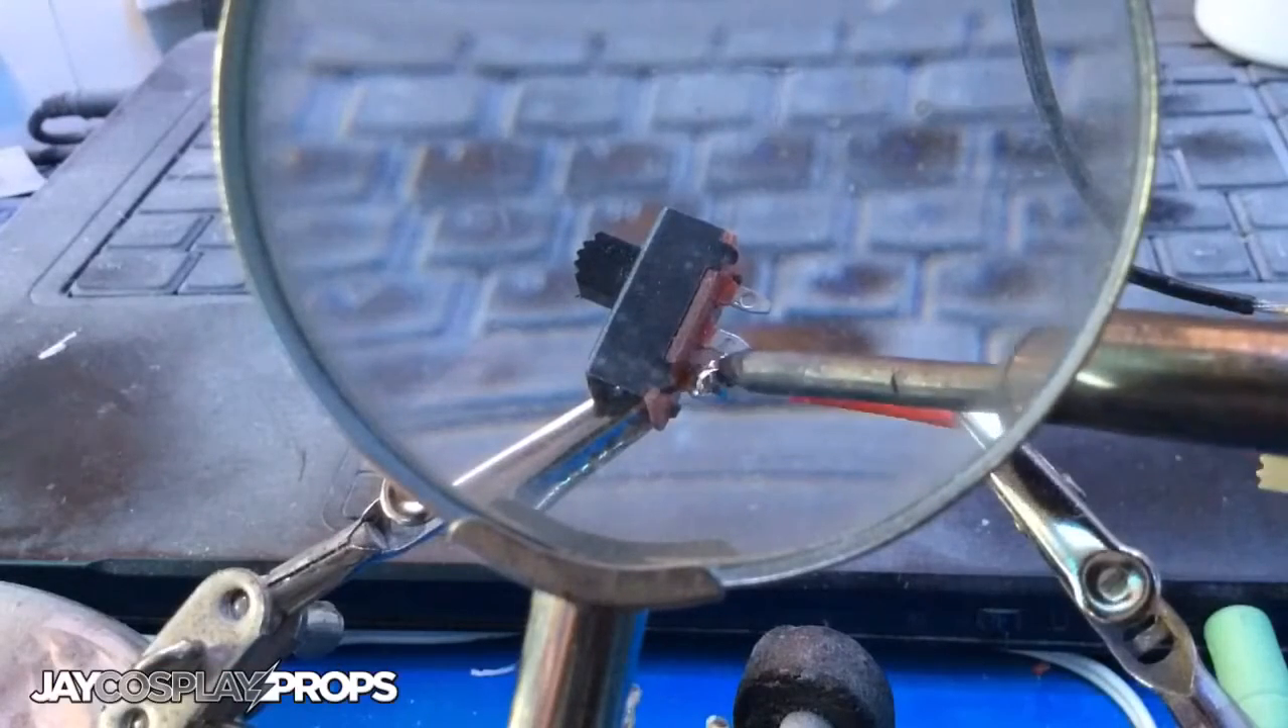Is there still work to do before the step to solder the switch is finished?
Yes.